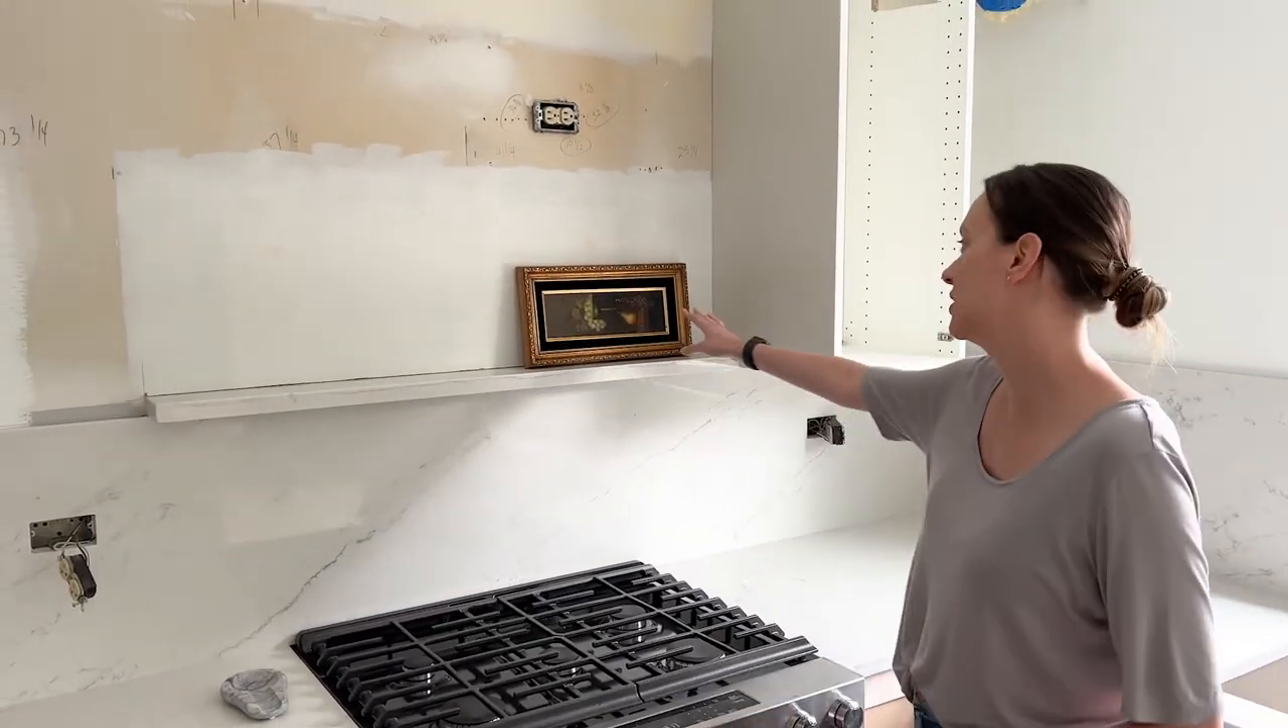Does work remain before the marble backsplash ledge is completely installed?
No.